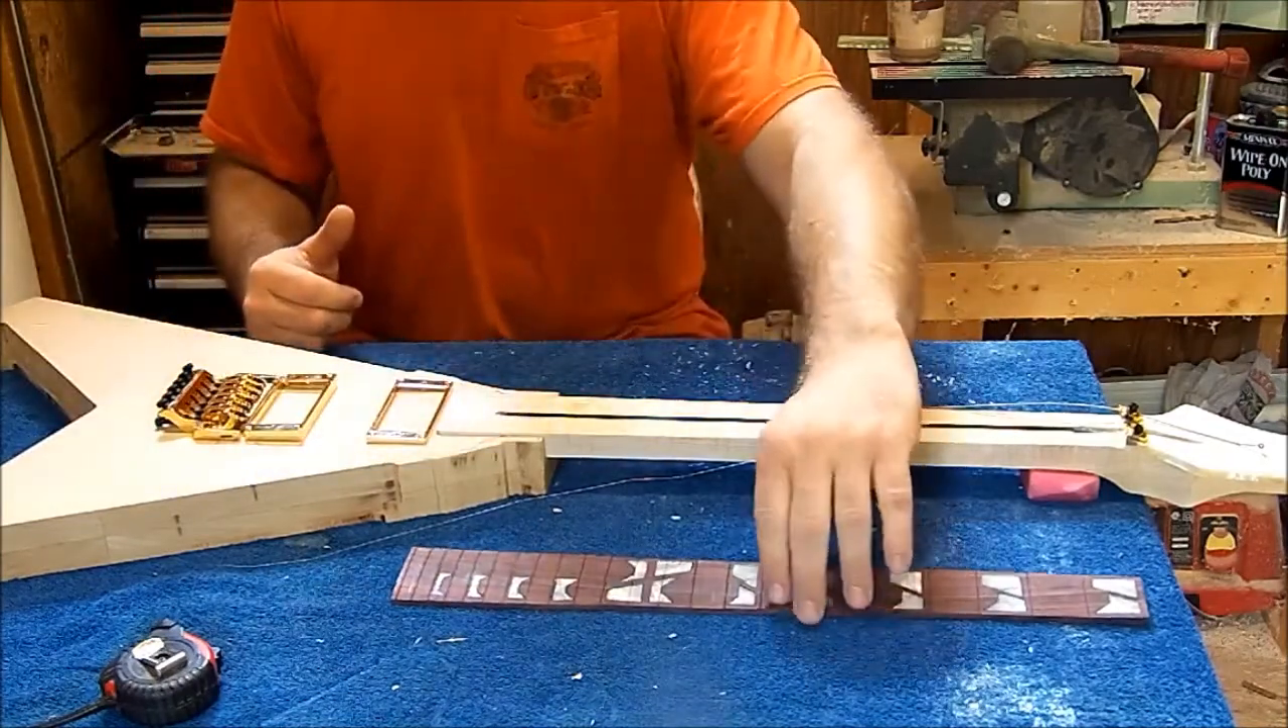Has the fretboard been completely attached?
No.